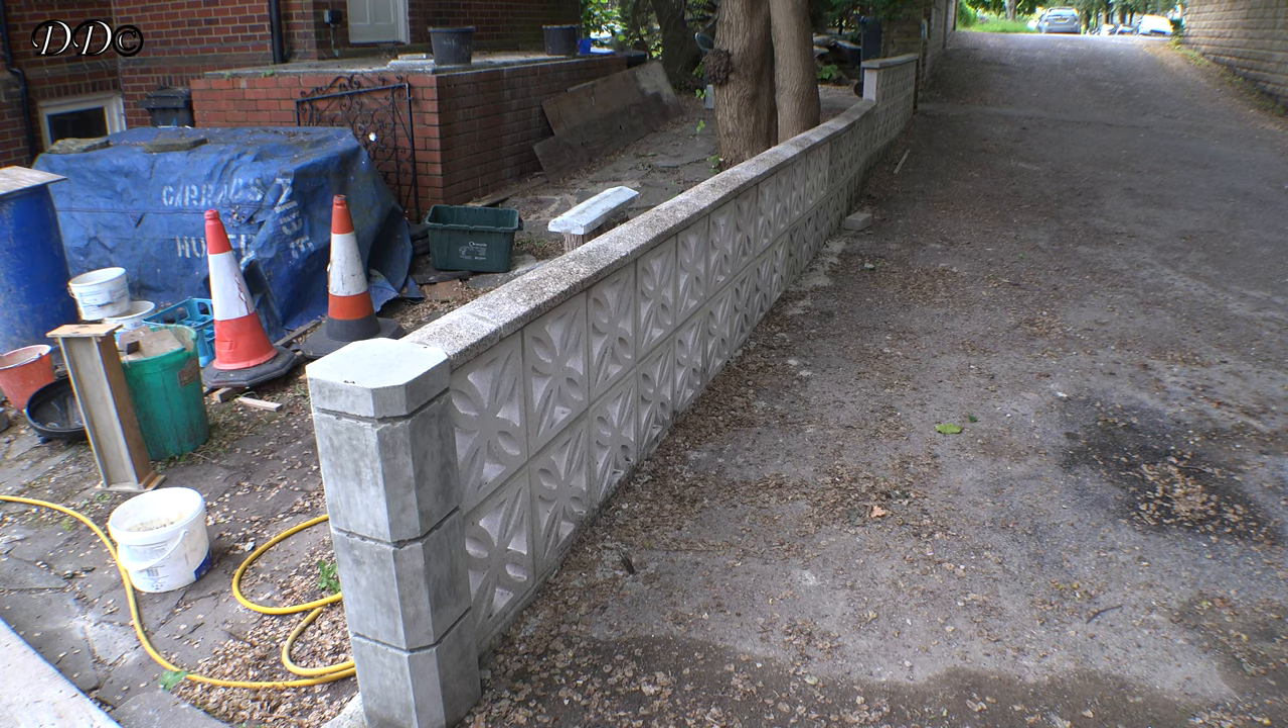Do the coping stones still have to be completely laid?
No.